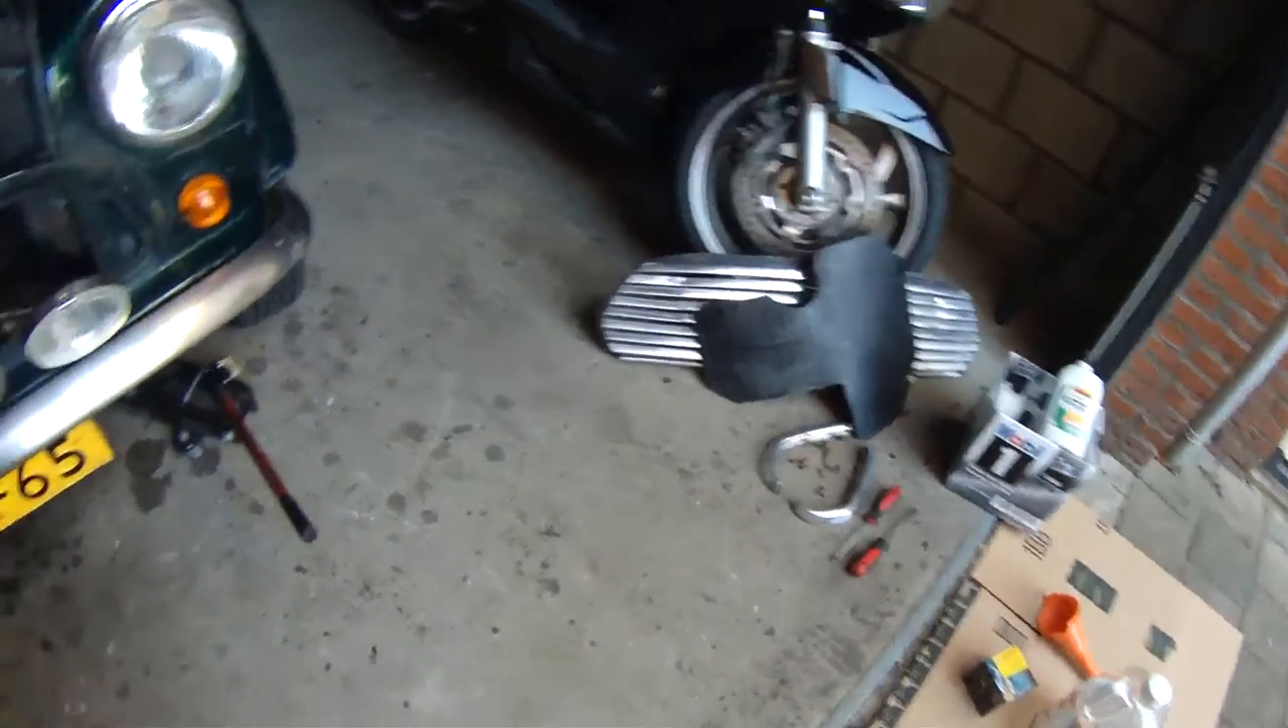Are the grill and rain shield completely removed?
Yes.